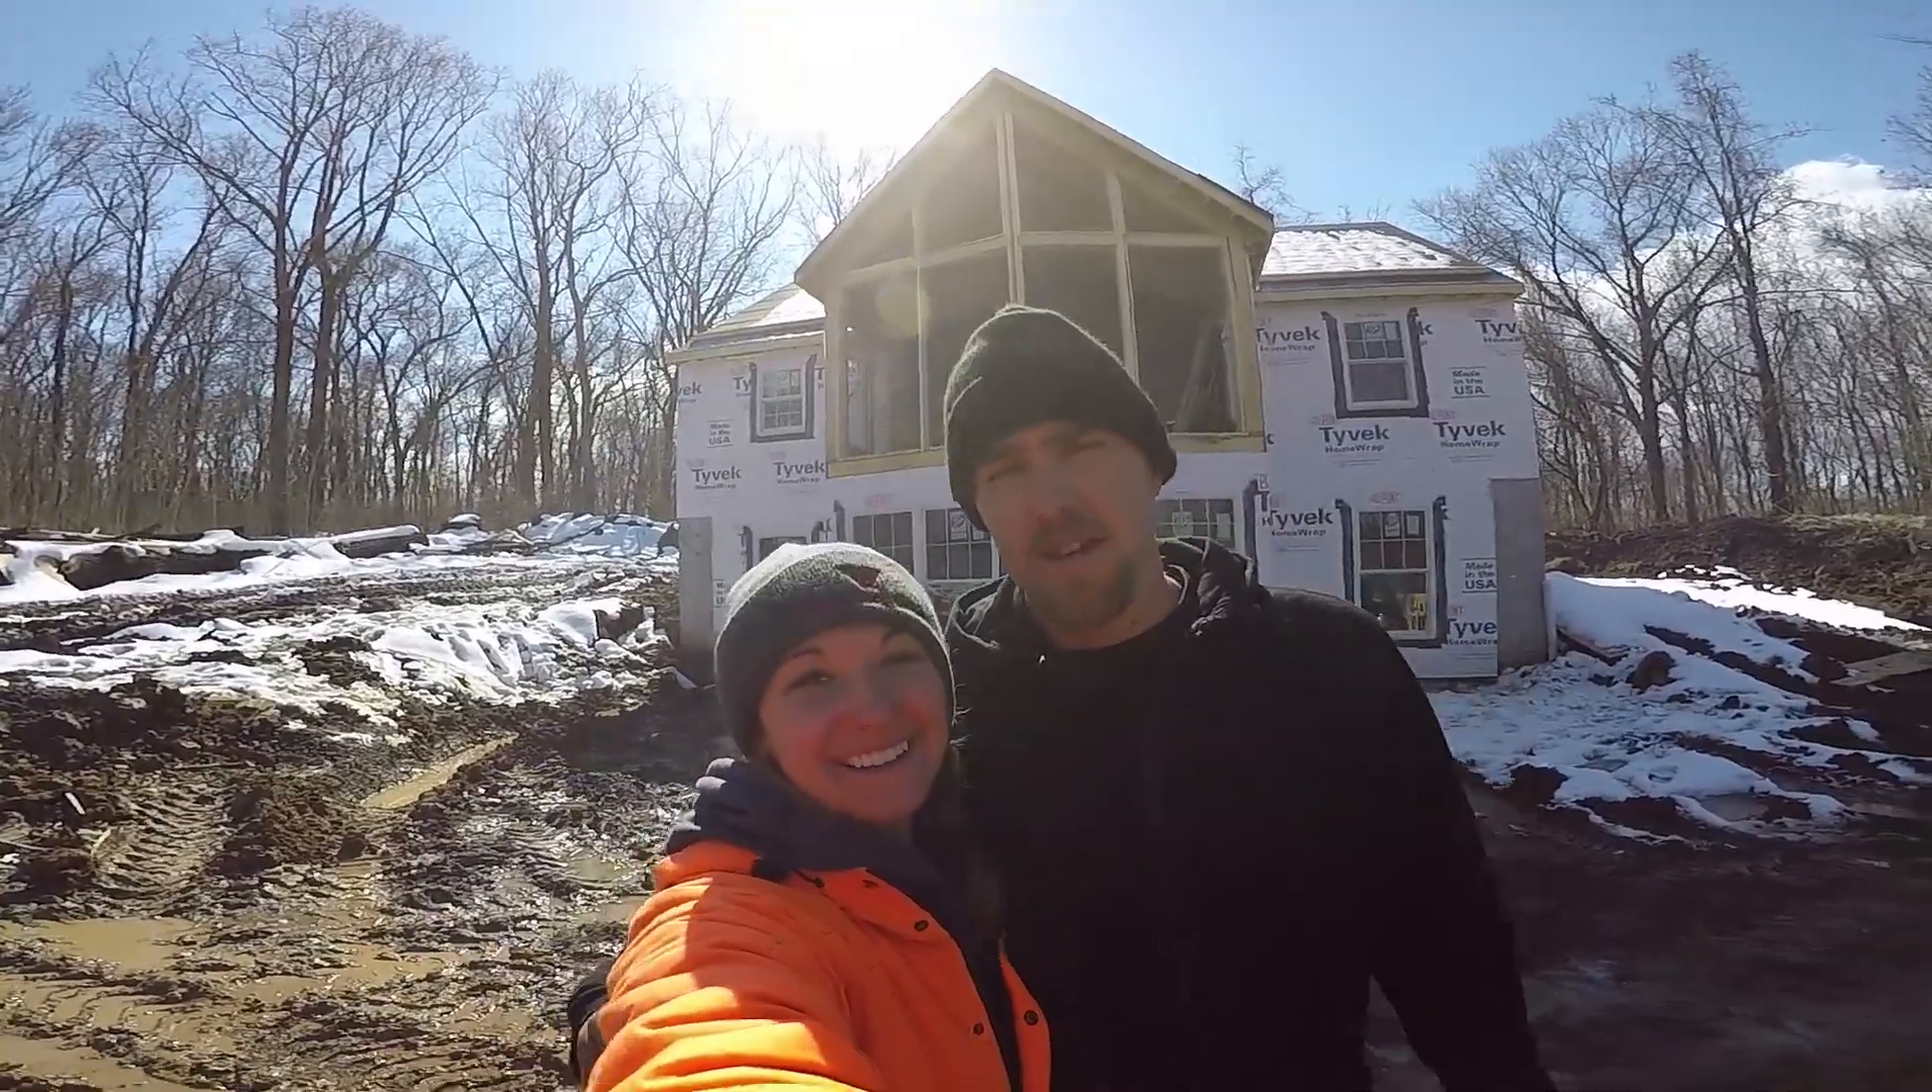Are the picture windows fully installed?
No.